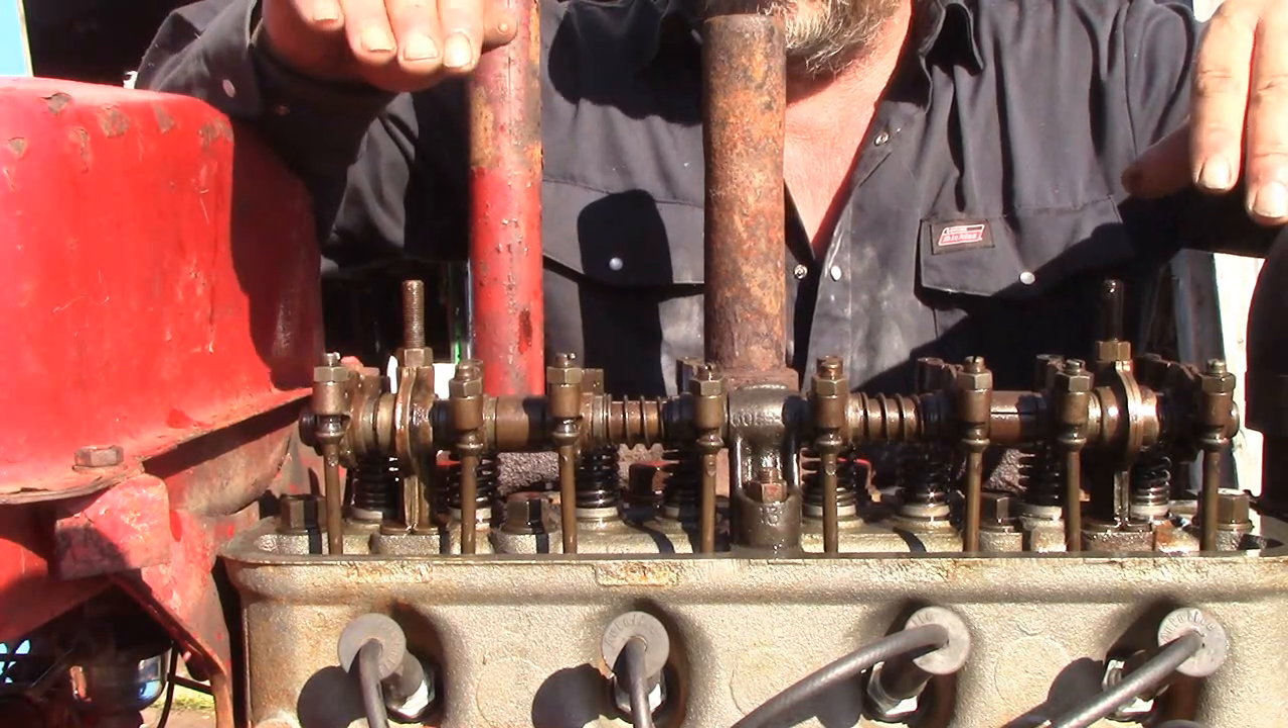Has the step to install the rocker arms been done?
Yes.